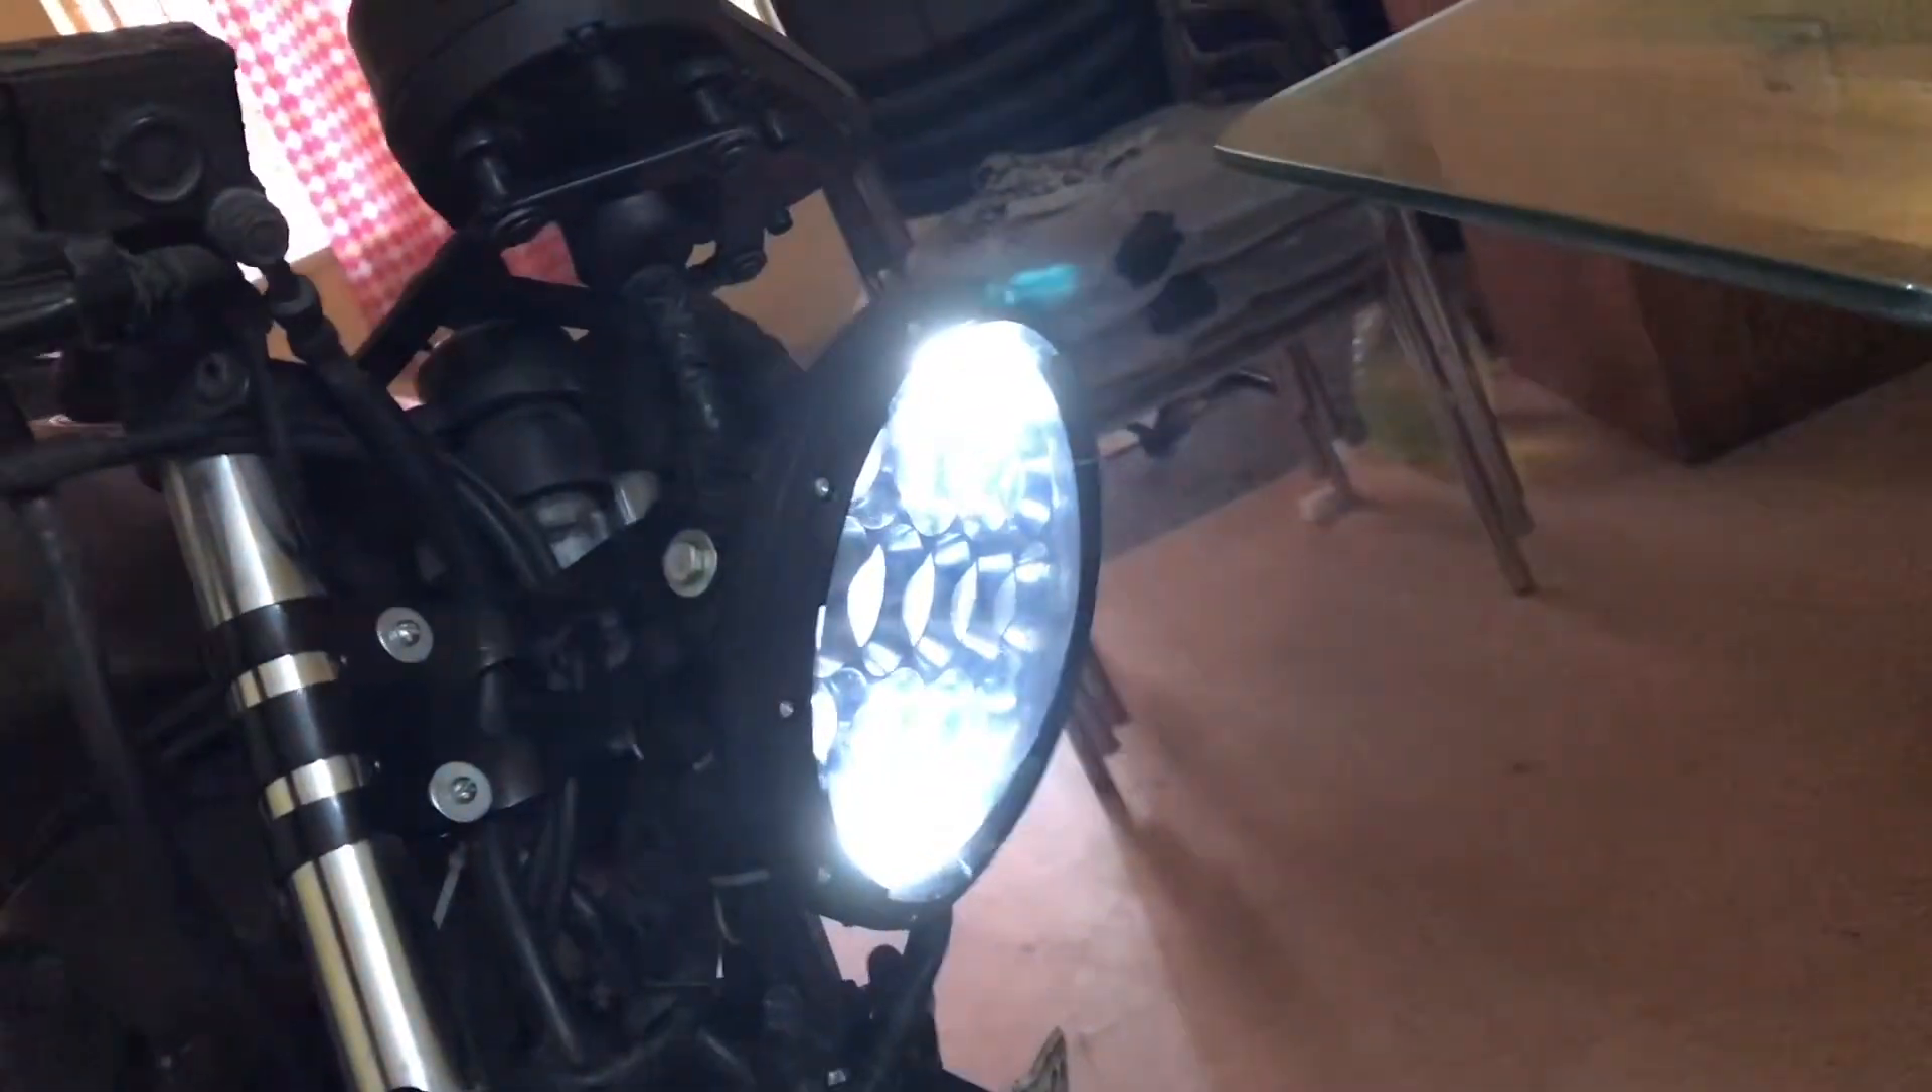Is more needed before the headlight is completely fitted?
No.